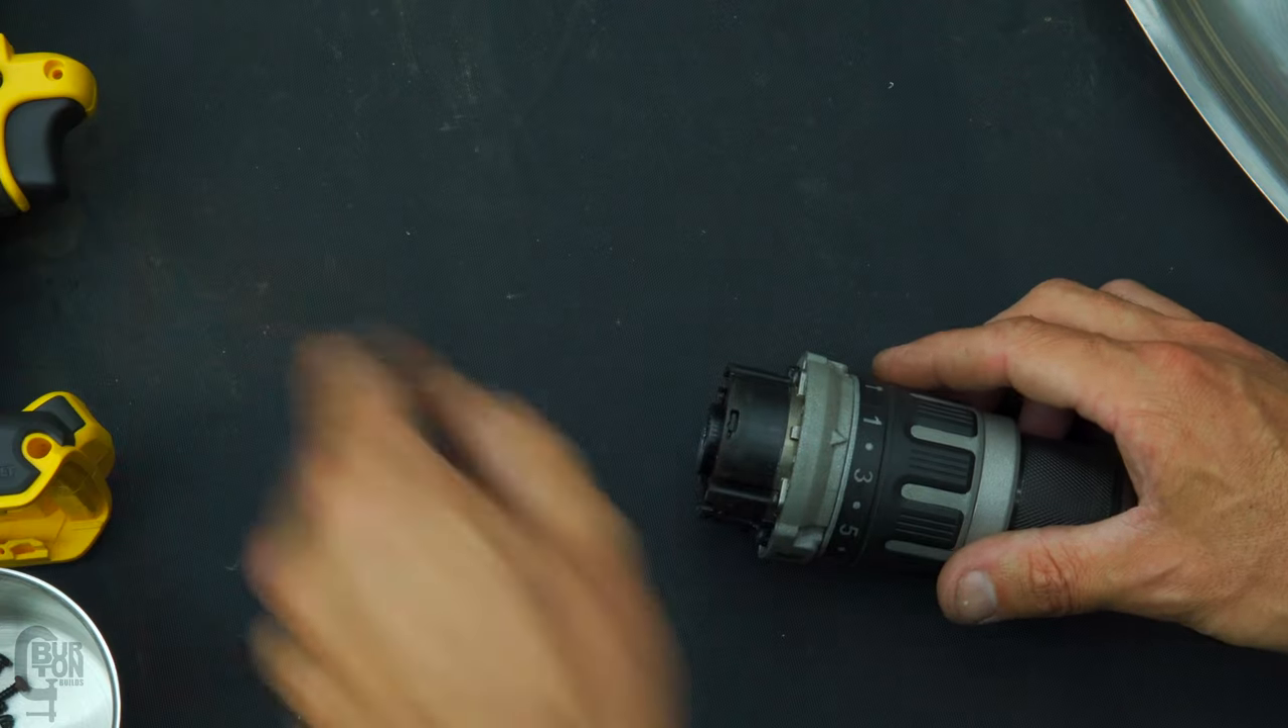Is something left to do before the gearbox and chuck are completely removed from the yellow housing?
No.